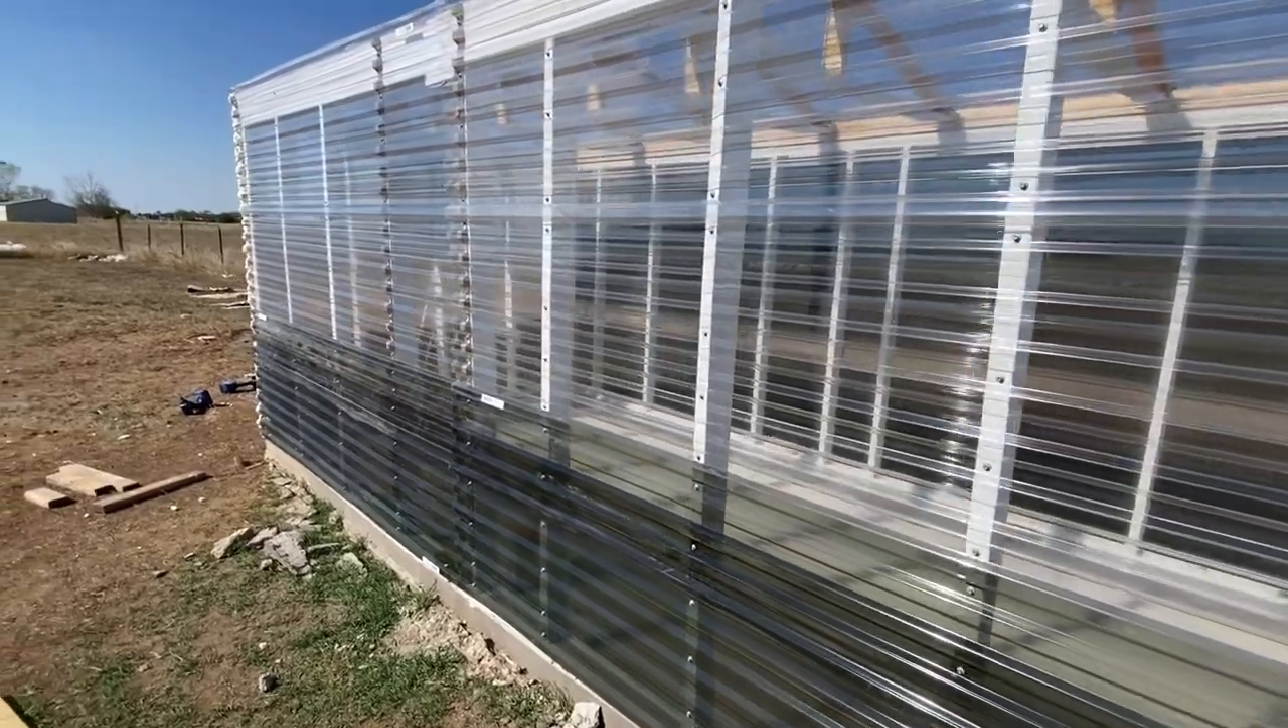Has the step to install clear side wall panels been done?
Yes.